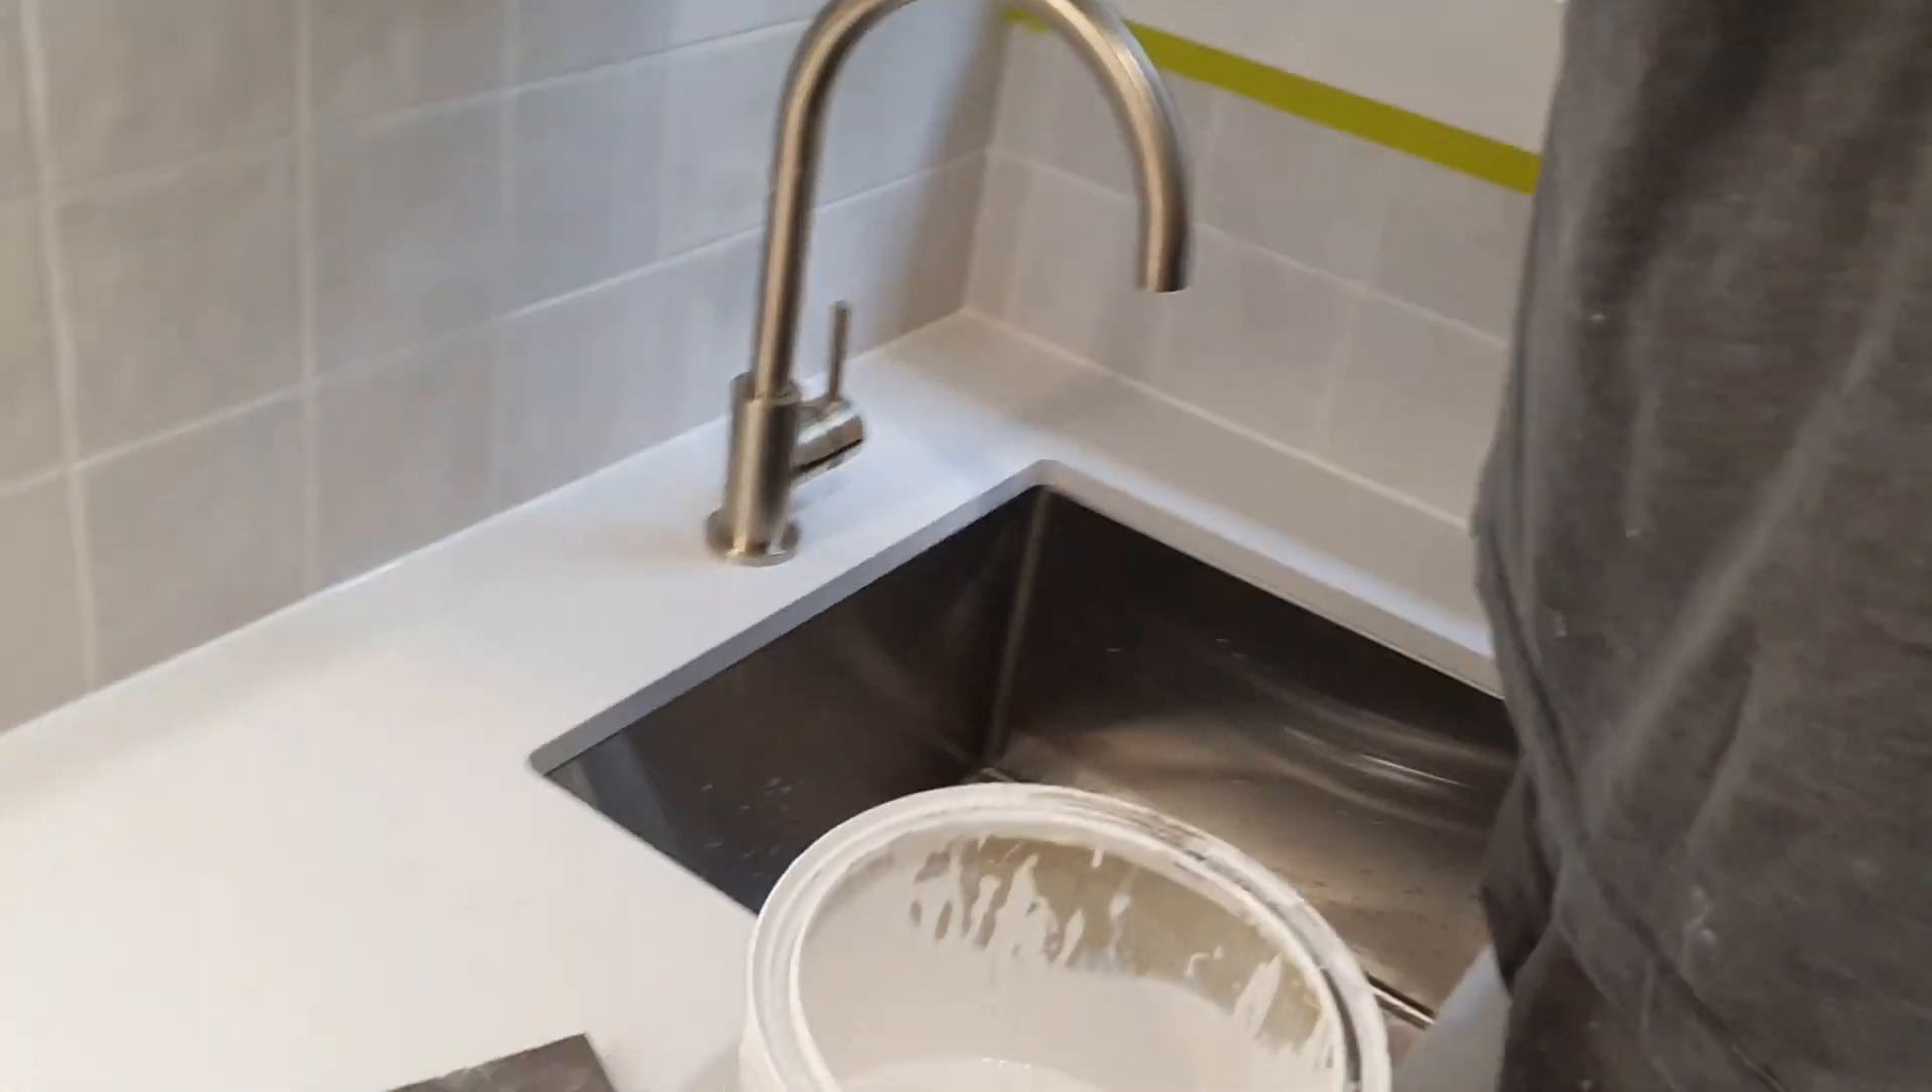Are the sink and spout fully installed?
Yes.